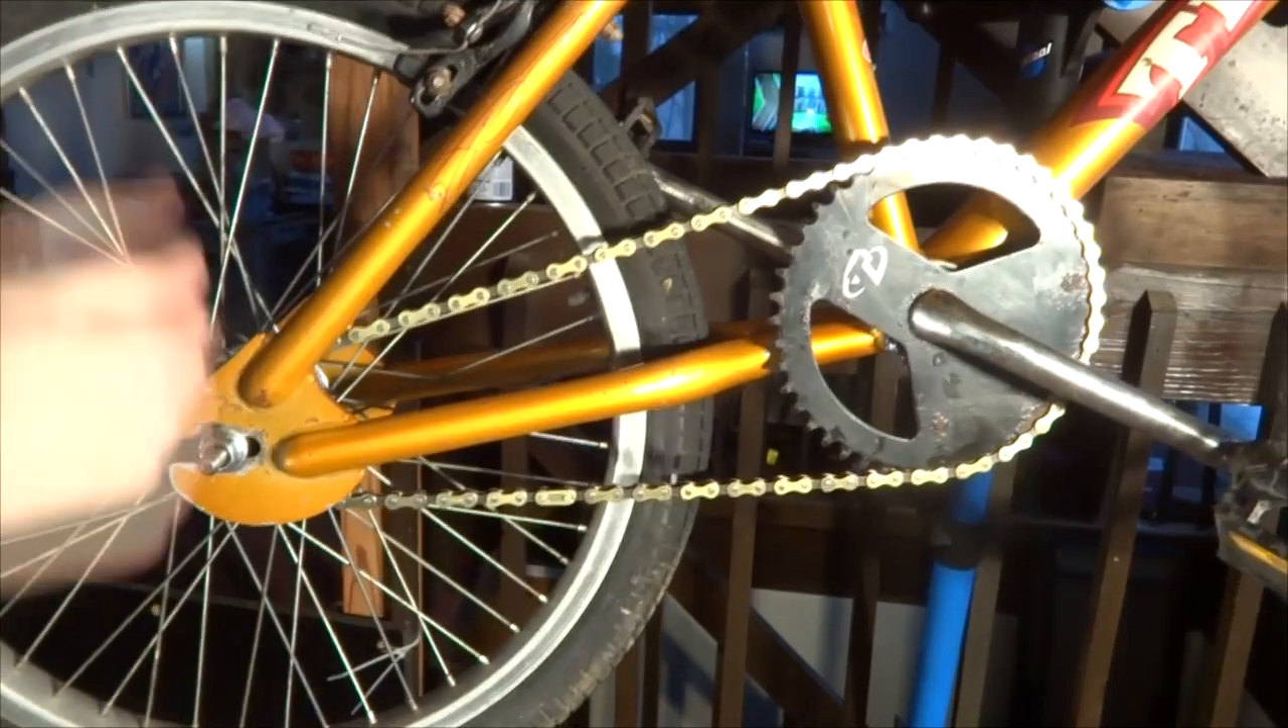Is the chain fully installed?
Yes.